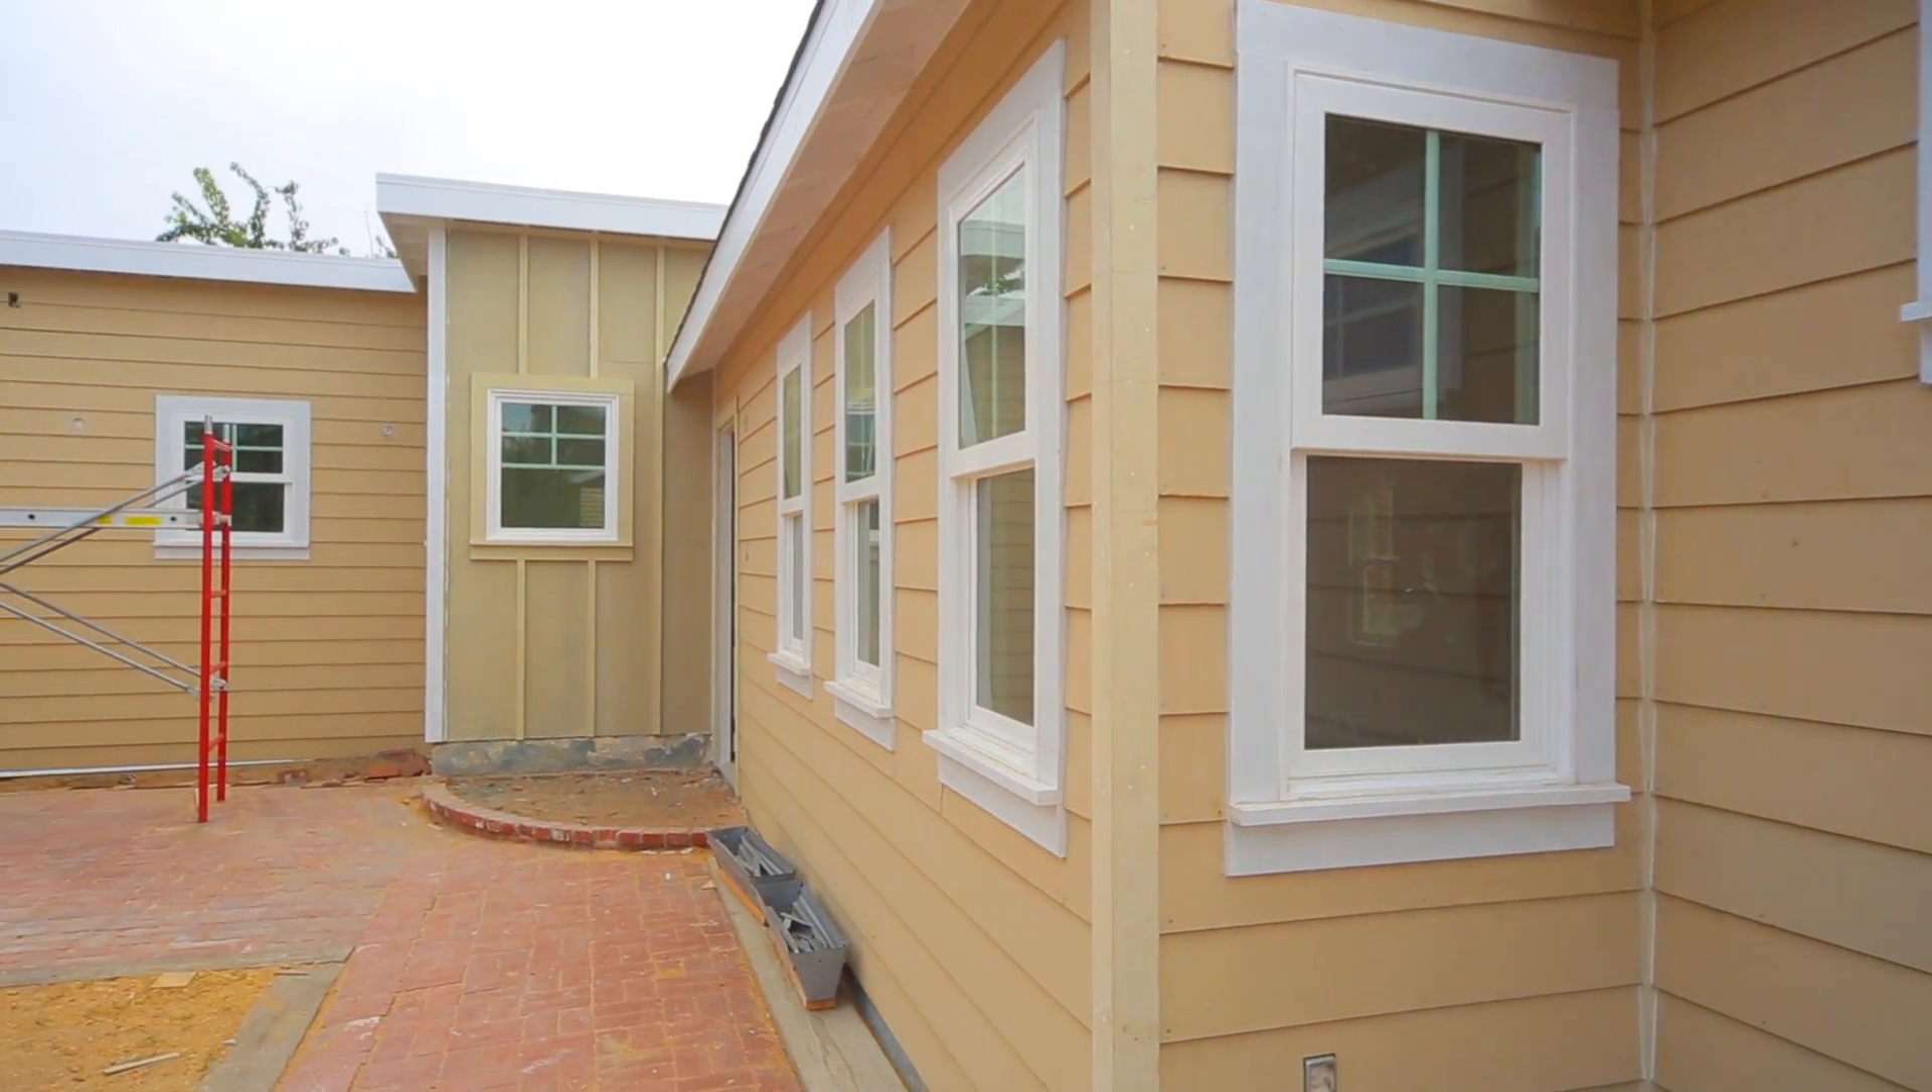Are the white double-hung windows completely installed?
Yes.